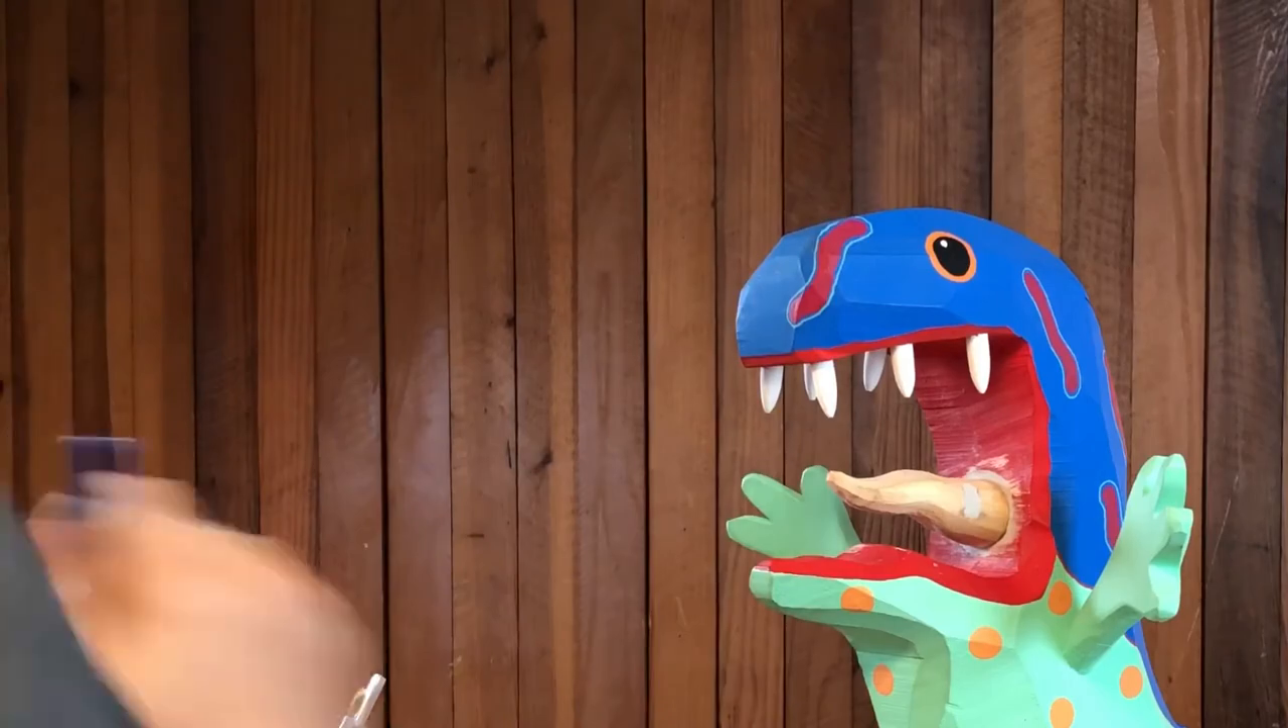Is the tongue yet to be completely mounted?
No.